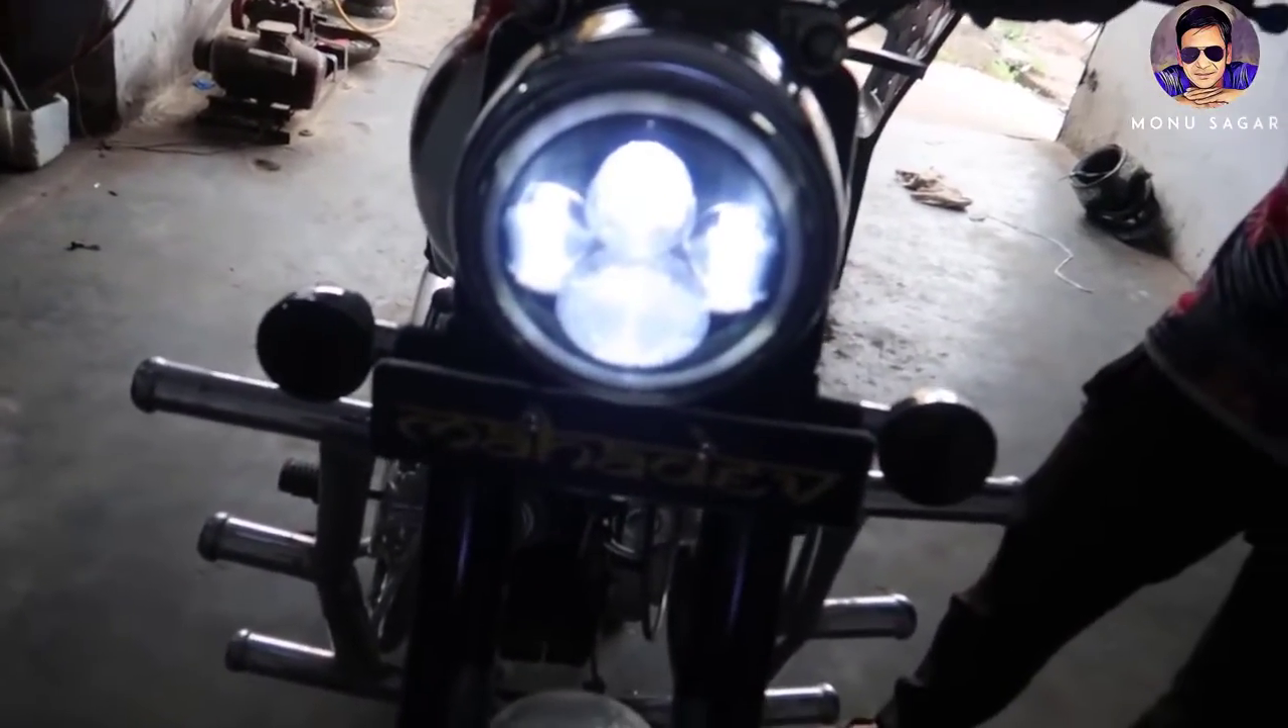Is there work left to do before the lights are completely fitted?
No.